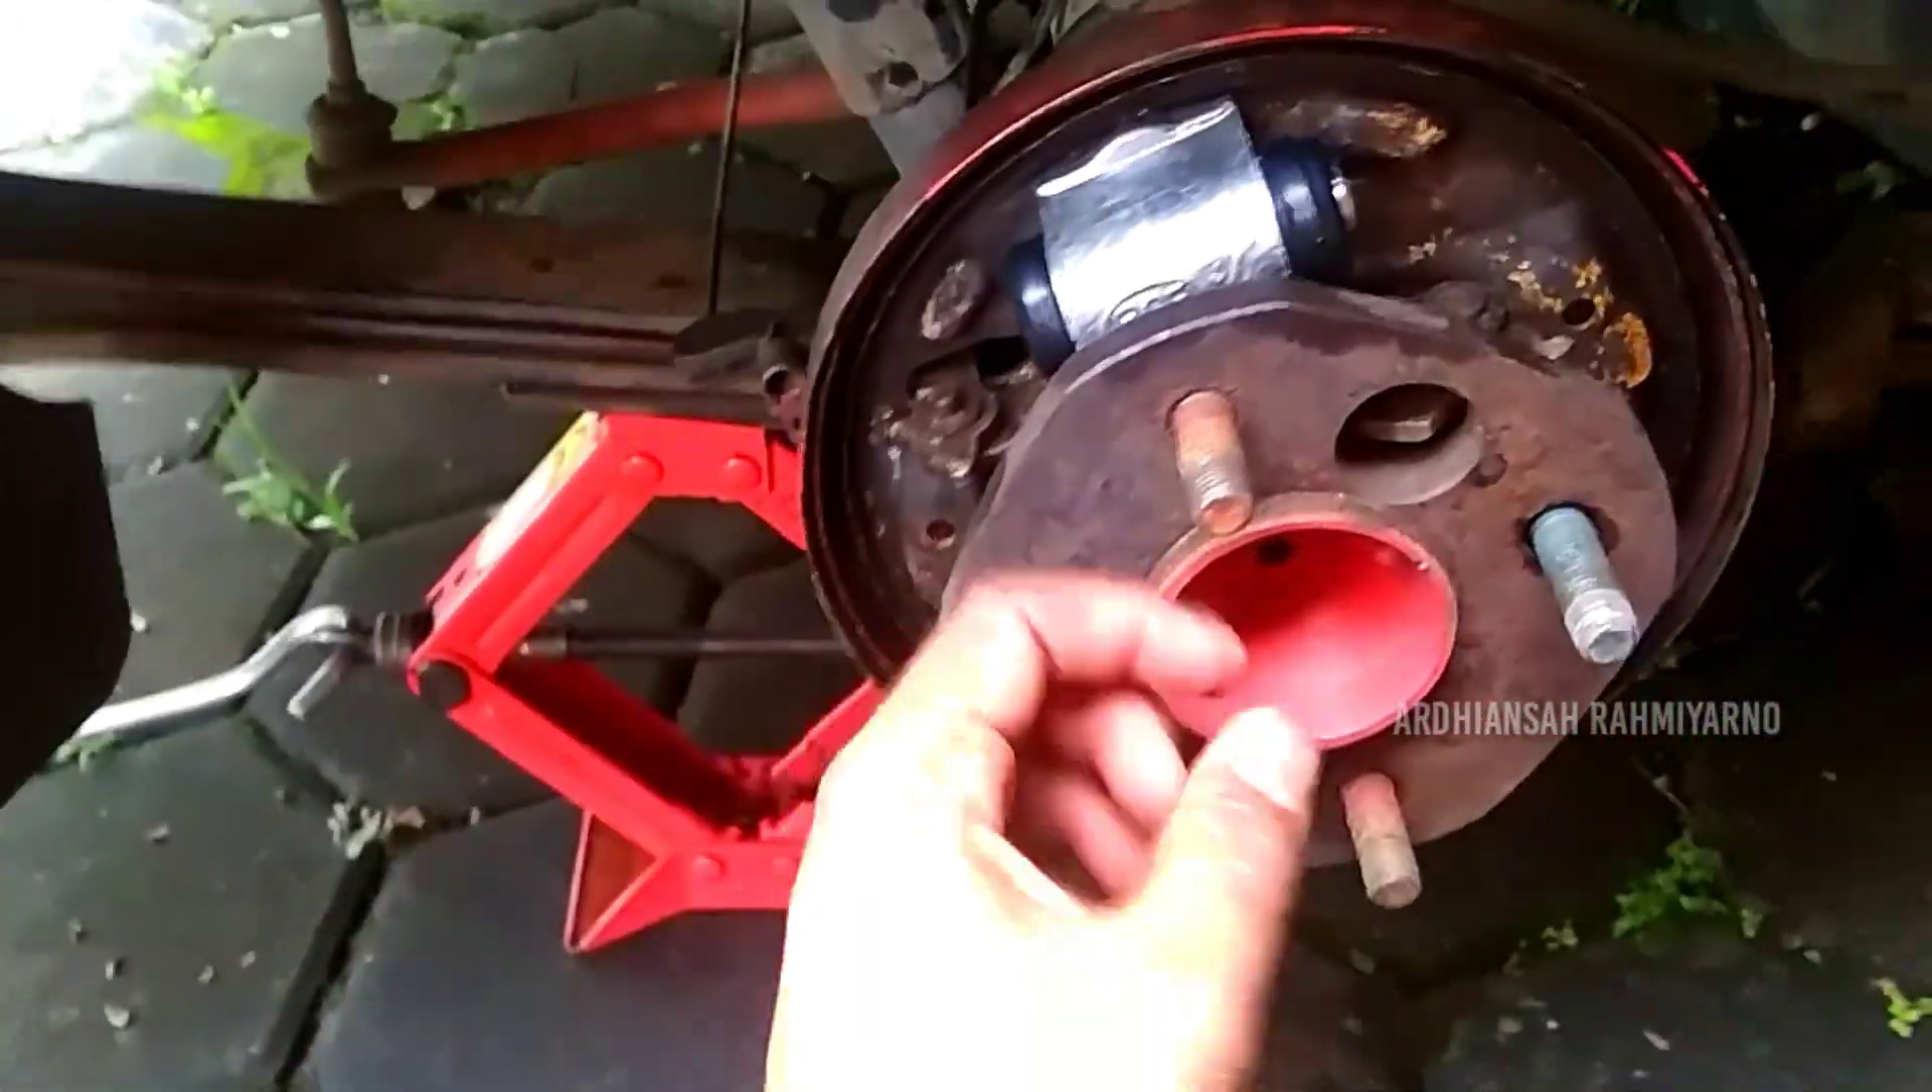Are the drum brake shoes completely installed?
No.